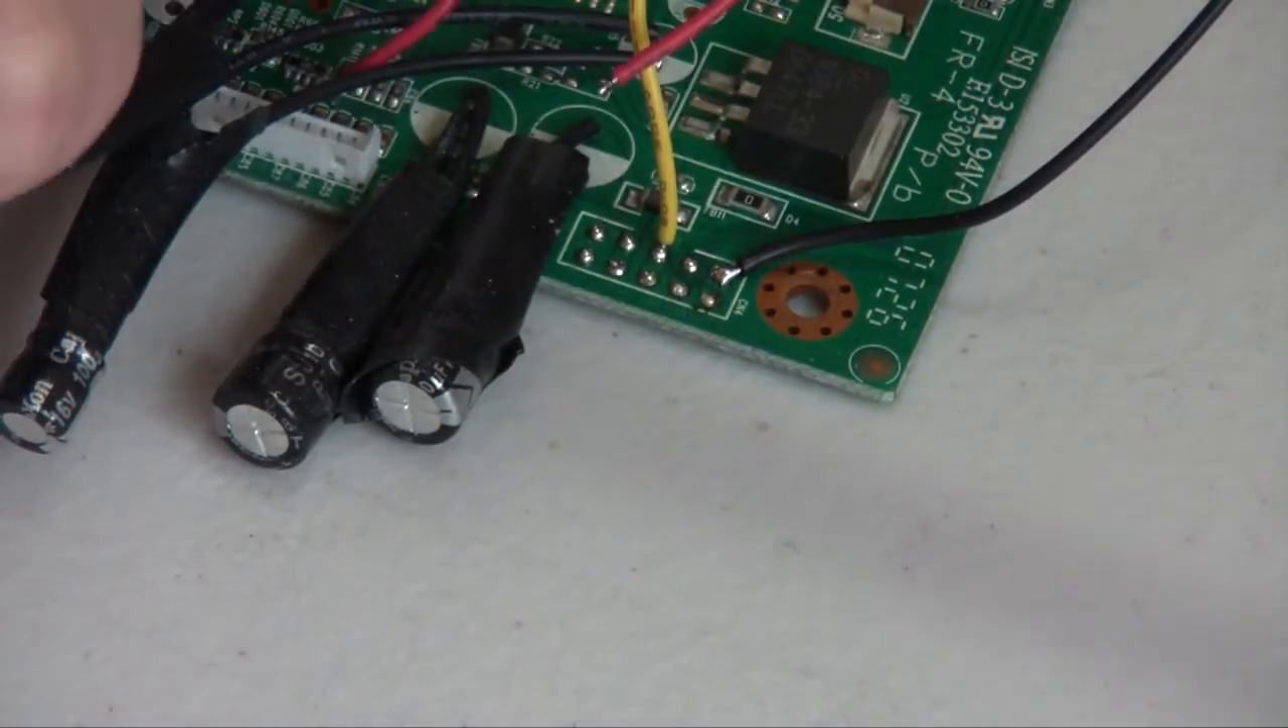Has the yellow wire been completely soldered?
Yes.